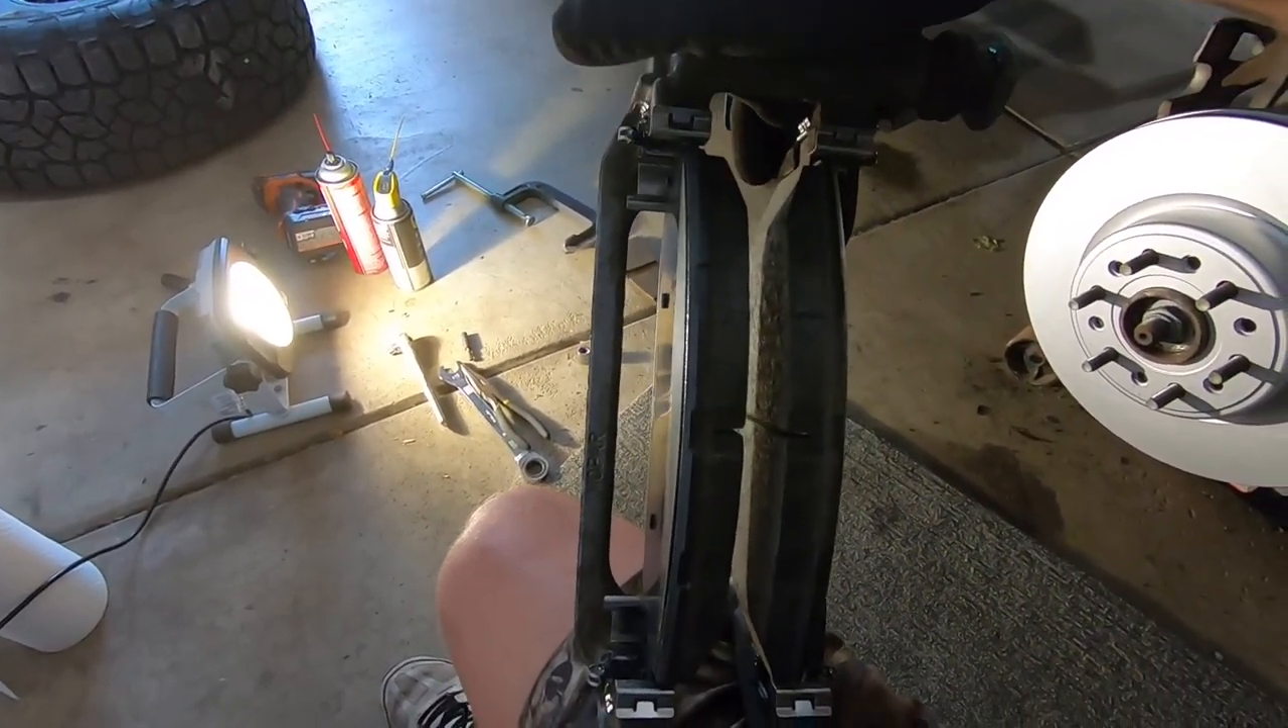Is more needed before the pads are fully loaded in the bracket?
No.